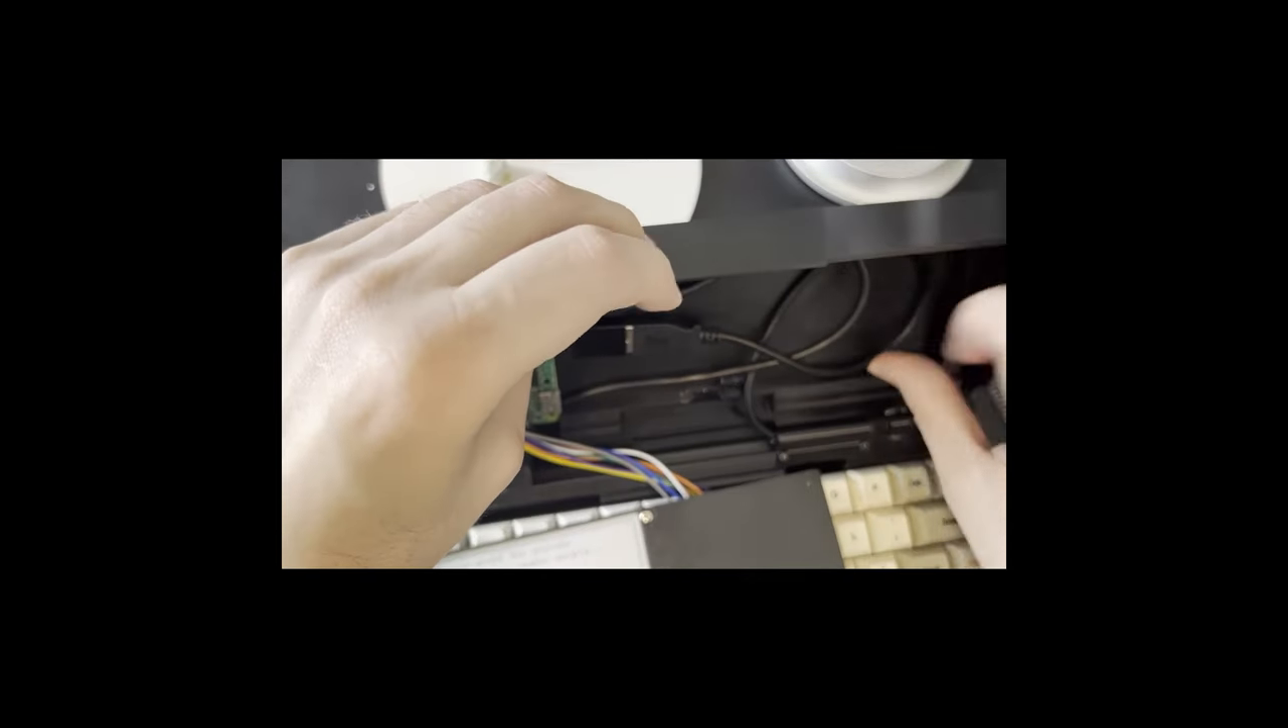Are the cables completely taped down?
No.